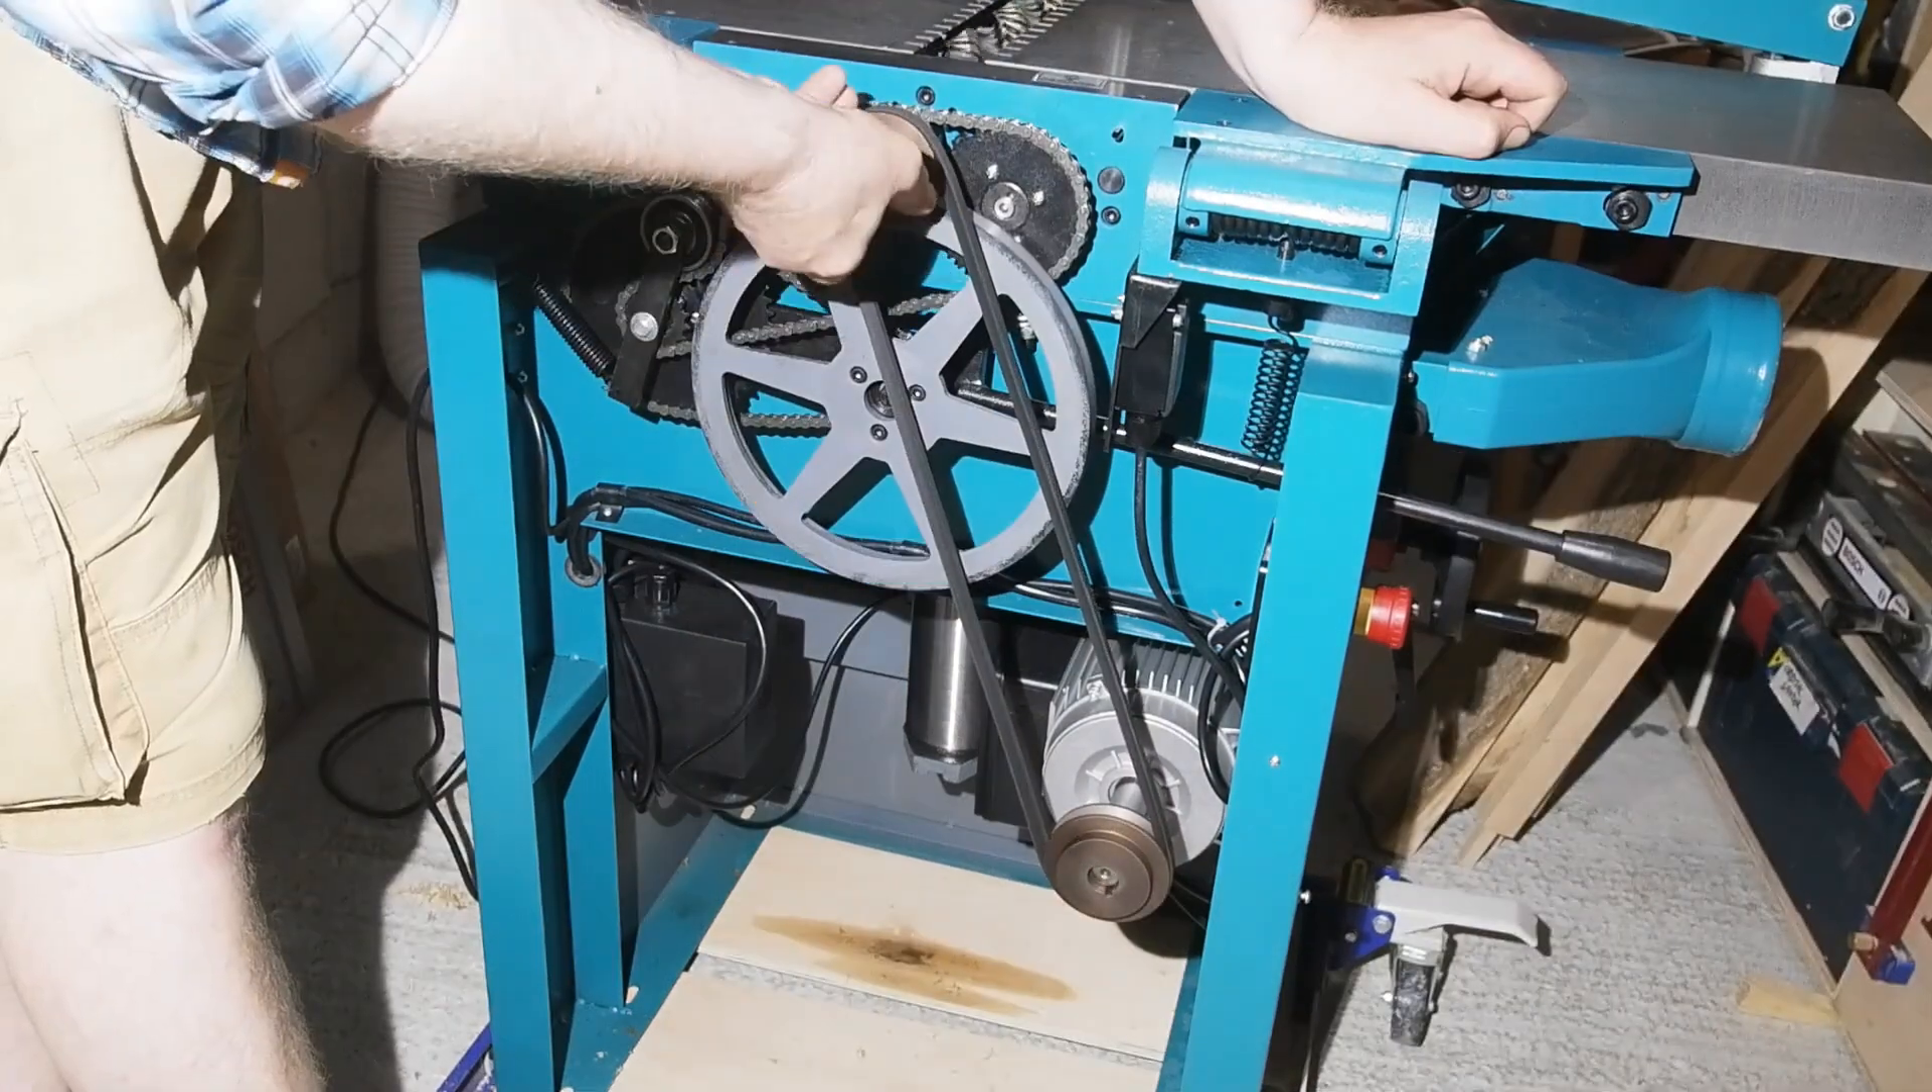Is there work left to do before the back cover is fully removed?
No.